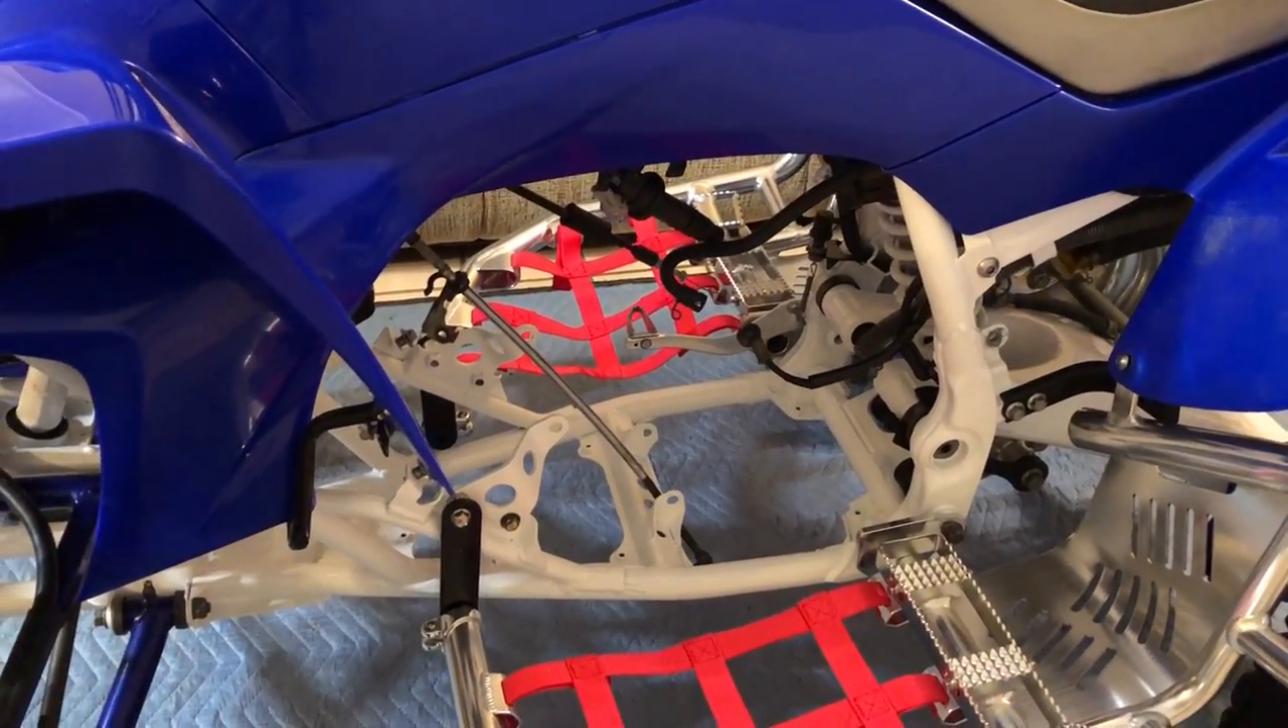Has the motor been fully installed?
No.